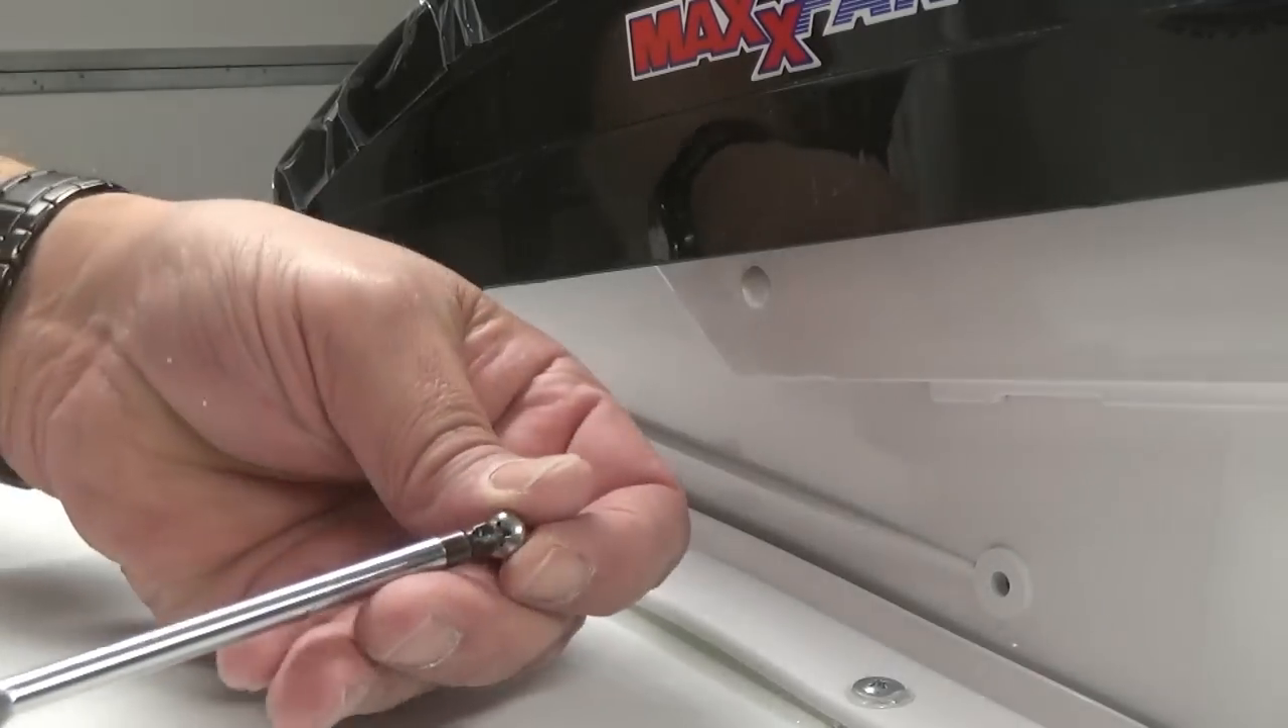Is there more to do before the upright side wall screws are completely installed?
Yes.